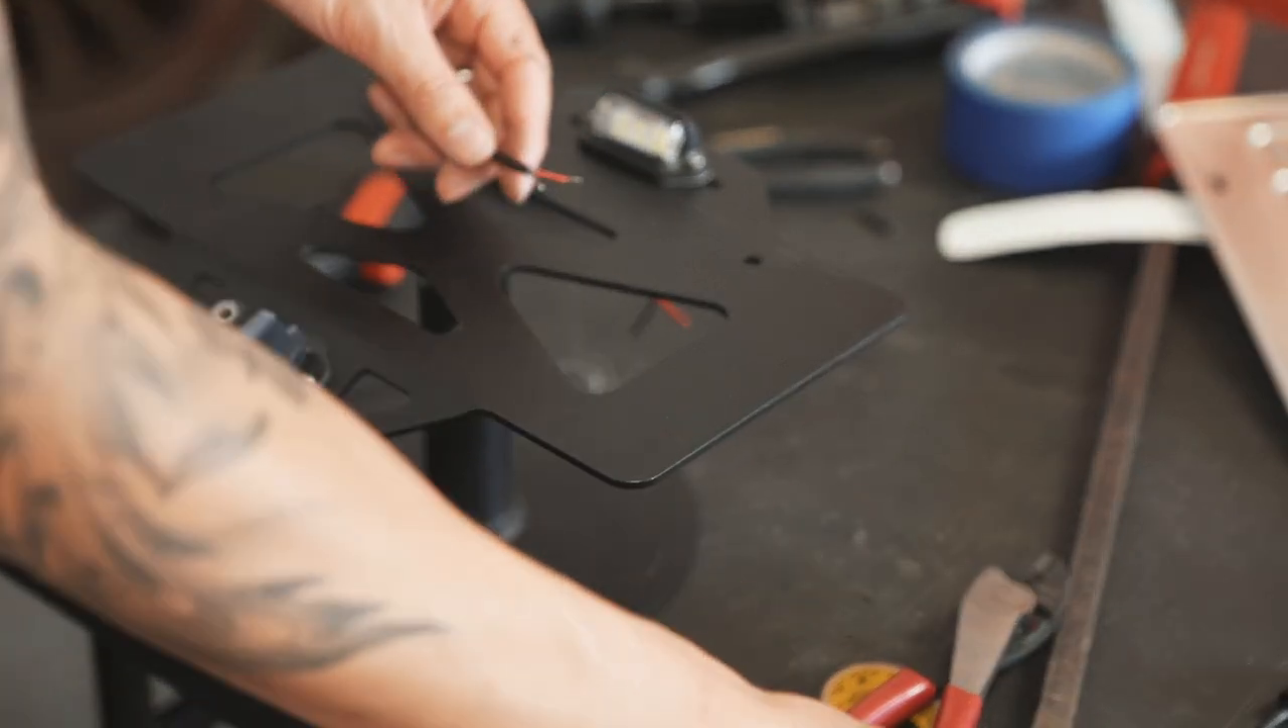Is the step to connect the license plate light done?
No.